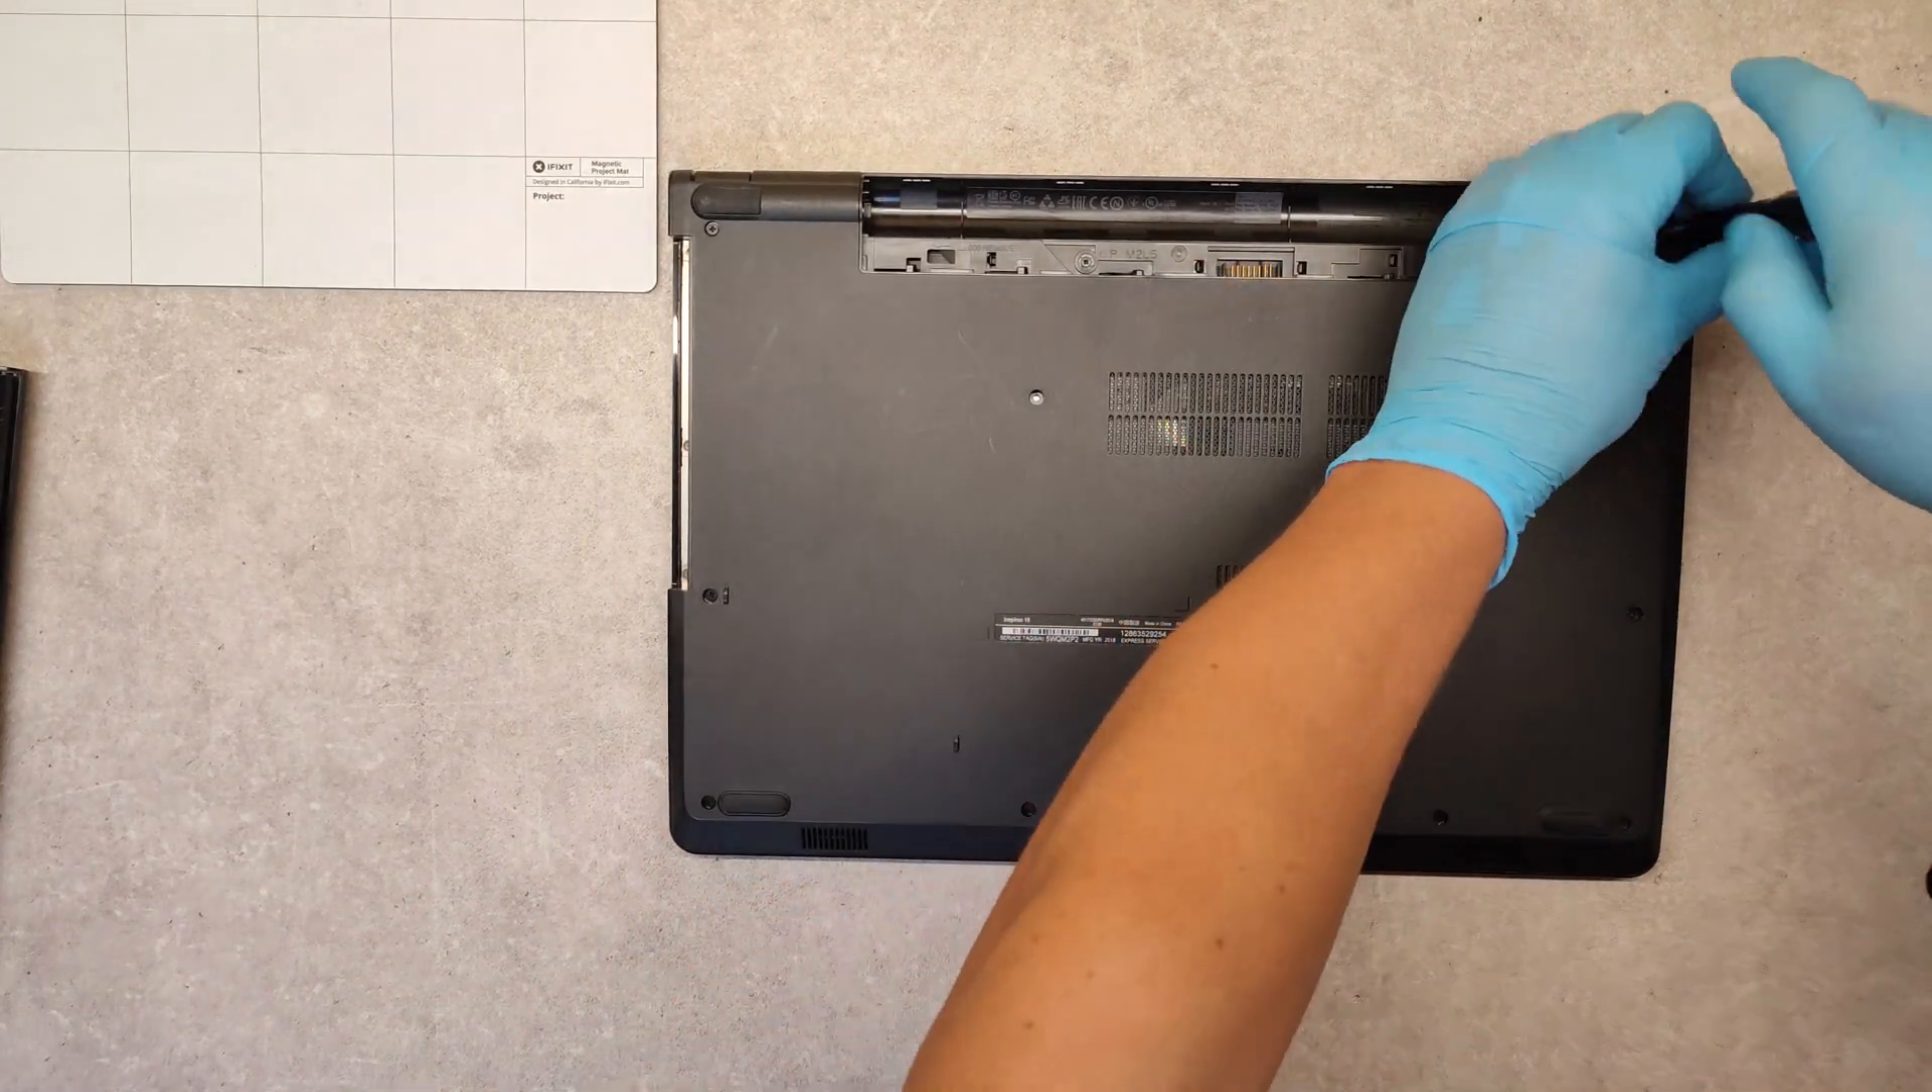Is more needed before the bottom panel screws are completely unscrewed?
Yes.